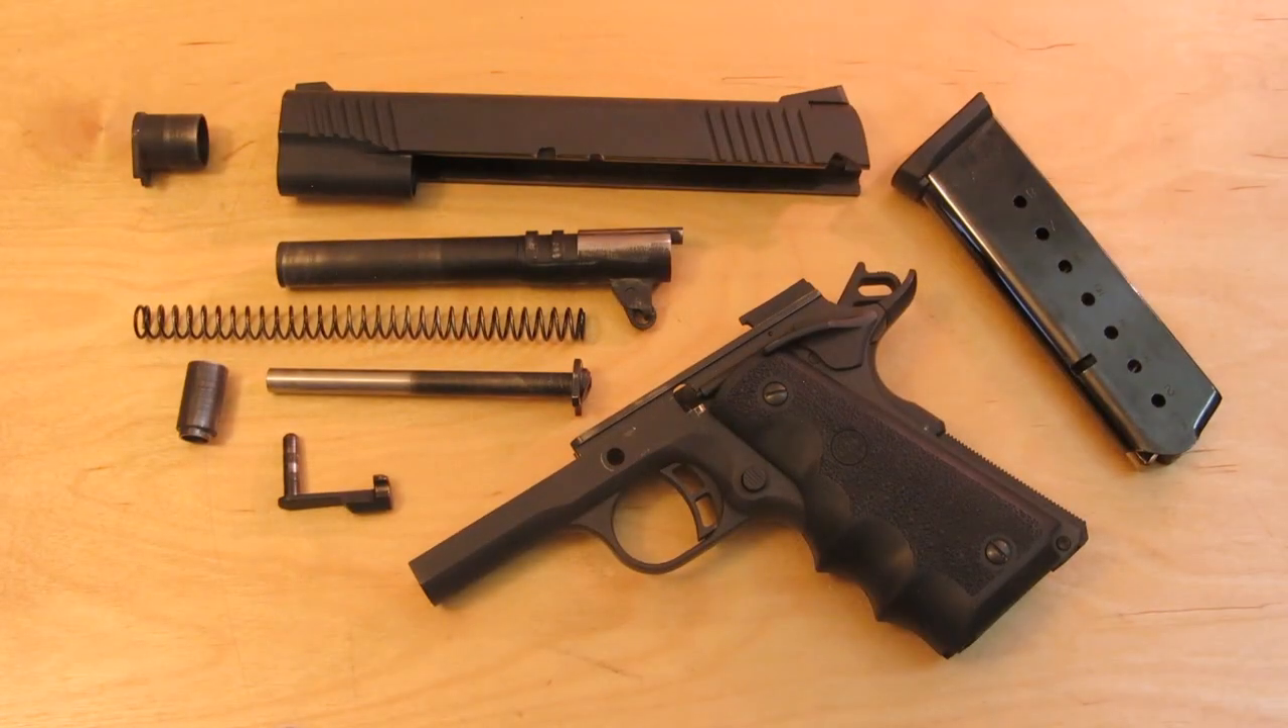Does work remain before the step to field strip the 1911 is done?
No.